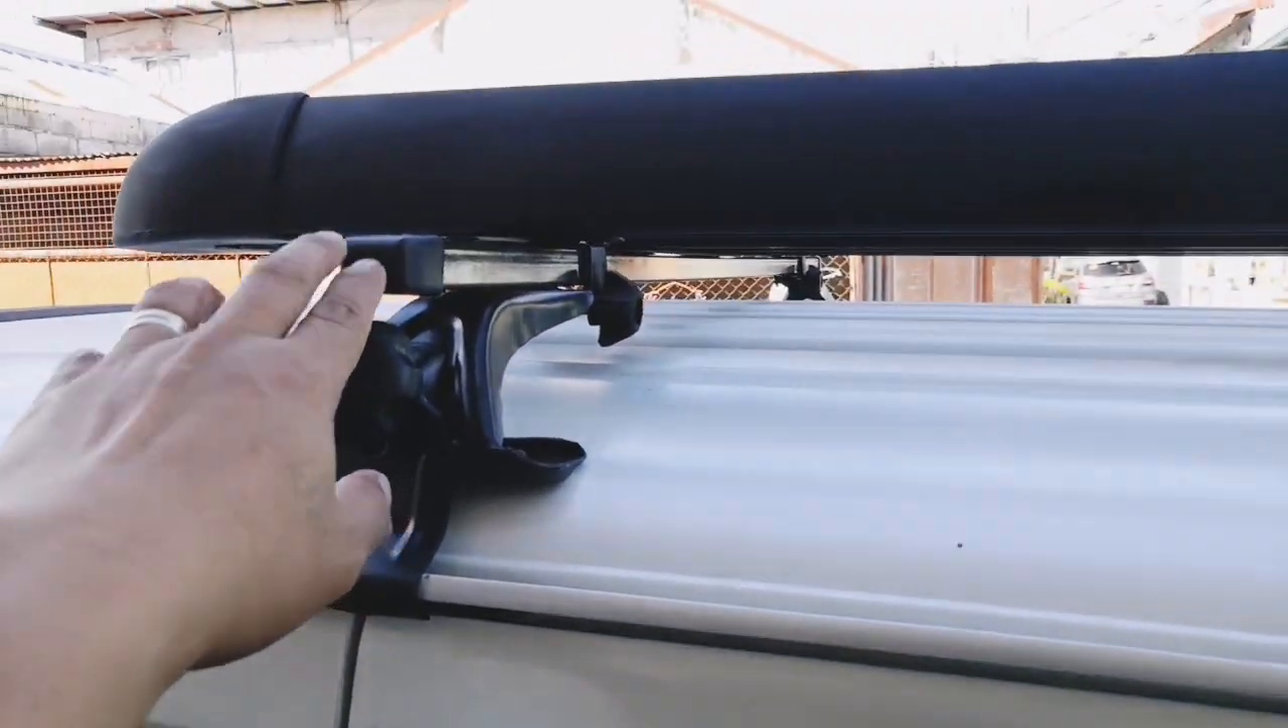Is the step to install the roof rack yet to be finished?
No.